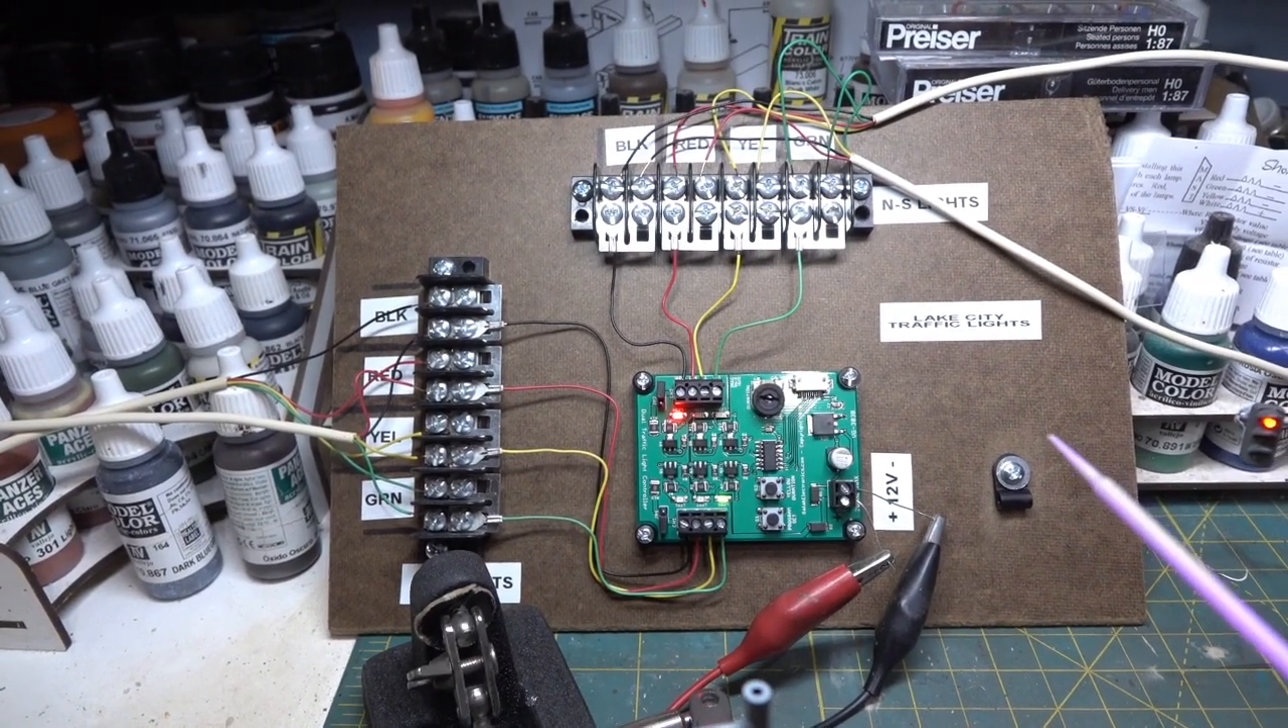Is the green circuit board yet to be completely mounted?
No.